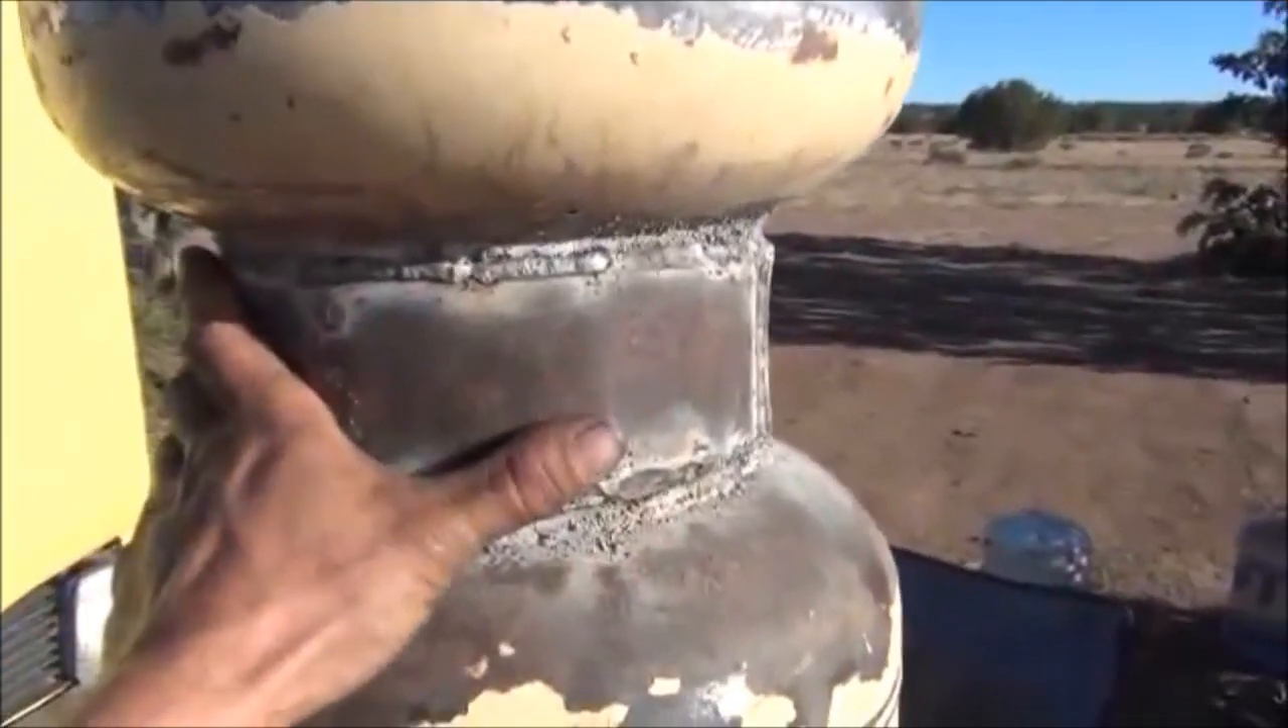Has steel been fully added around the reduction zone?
Yes.